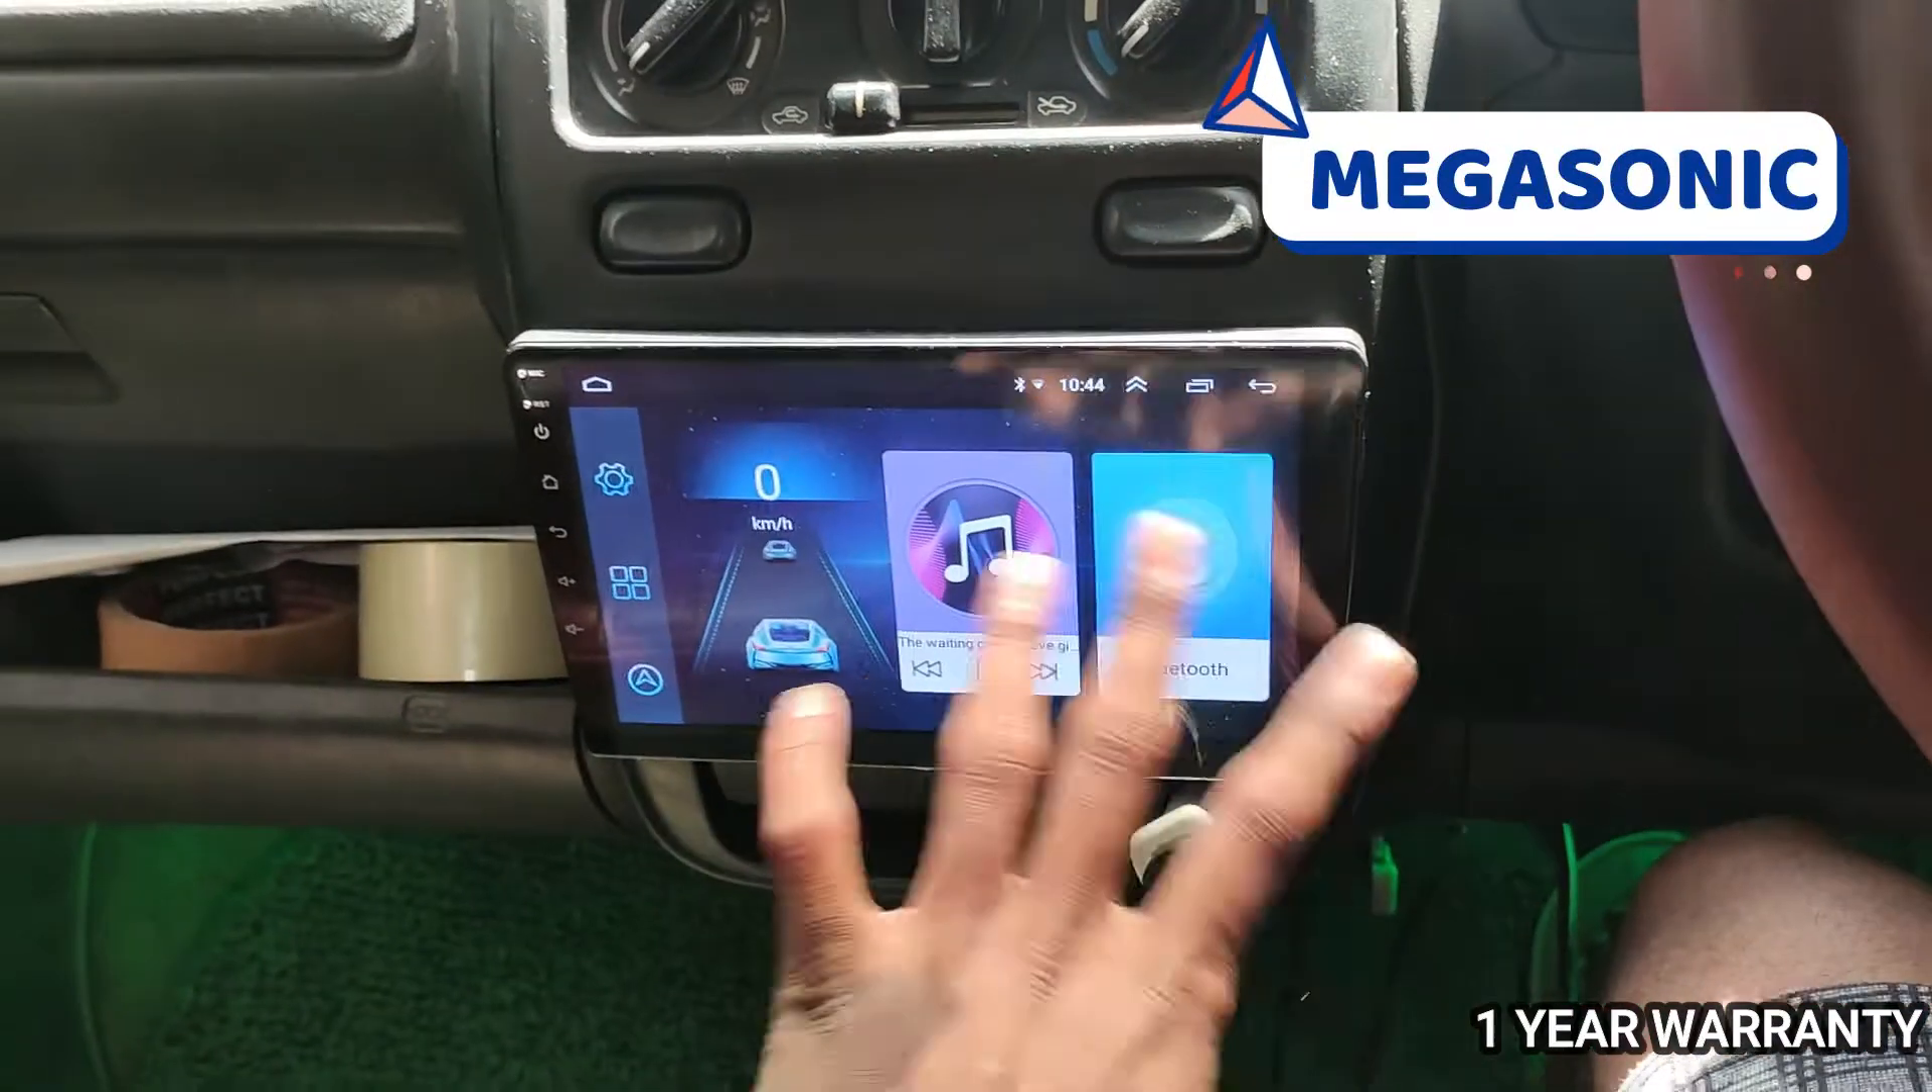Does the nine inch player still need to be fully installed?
No.